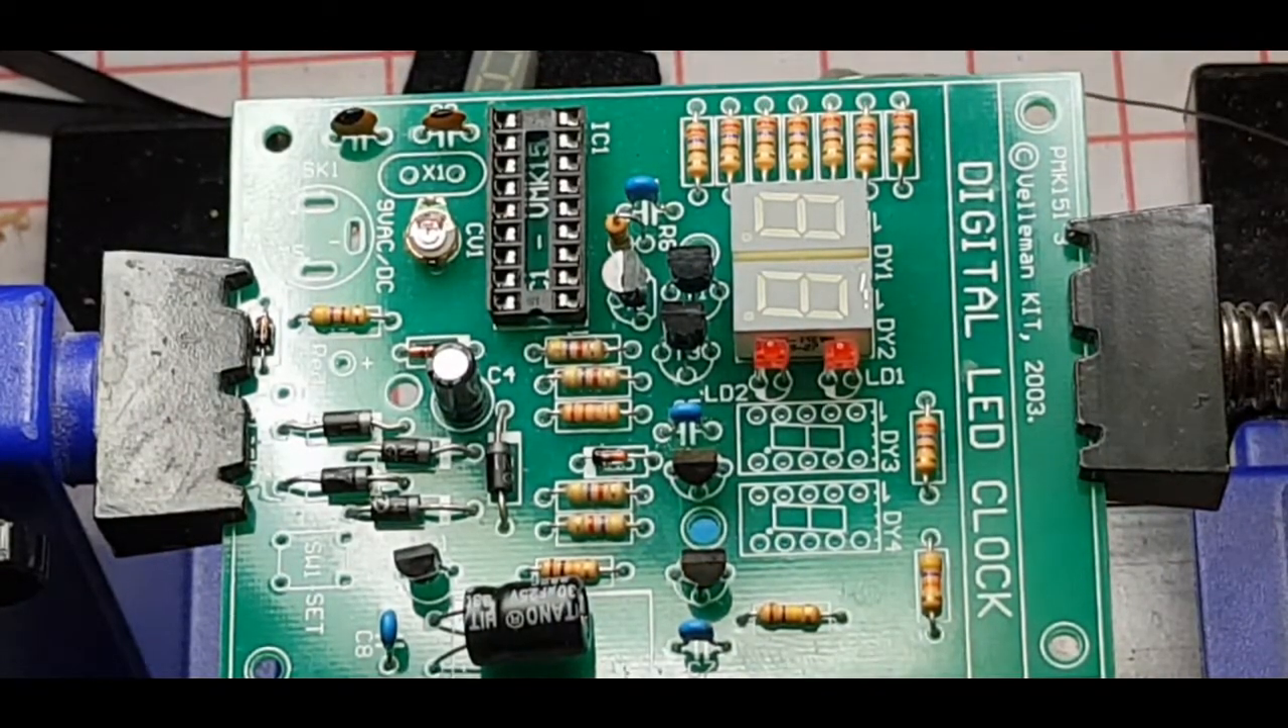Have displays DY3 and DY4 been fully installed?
No.